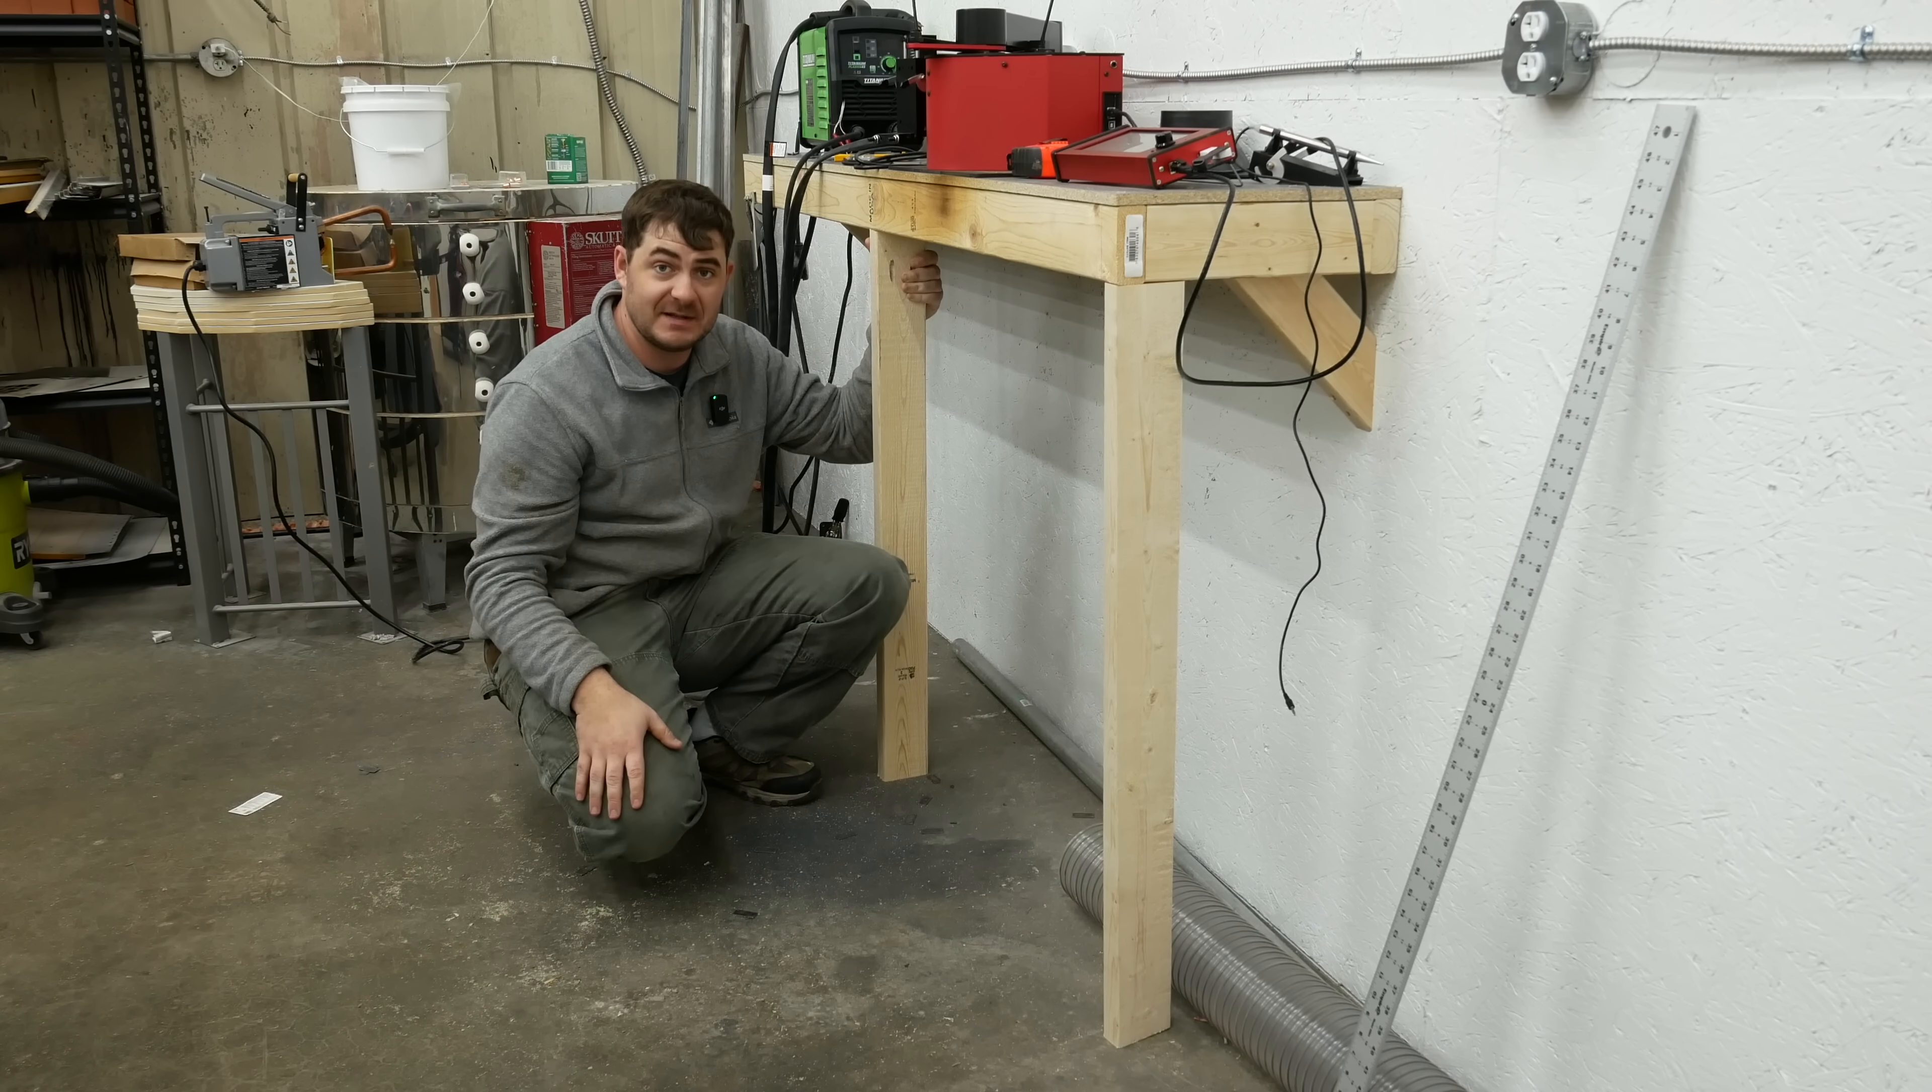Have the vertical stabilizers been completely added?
Yes.